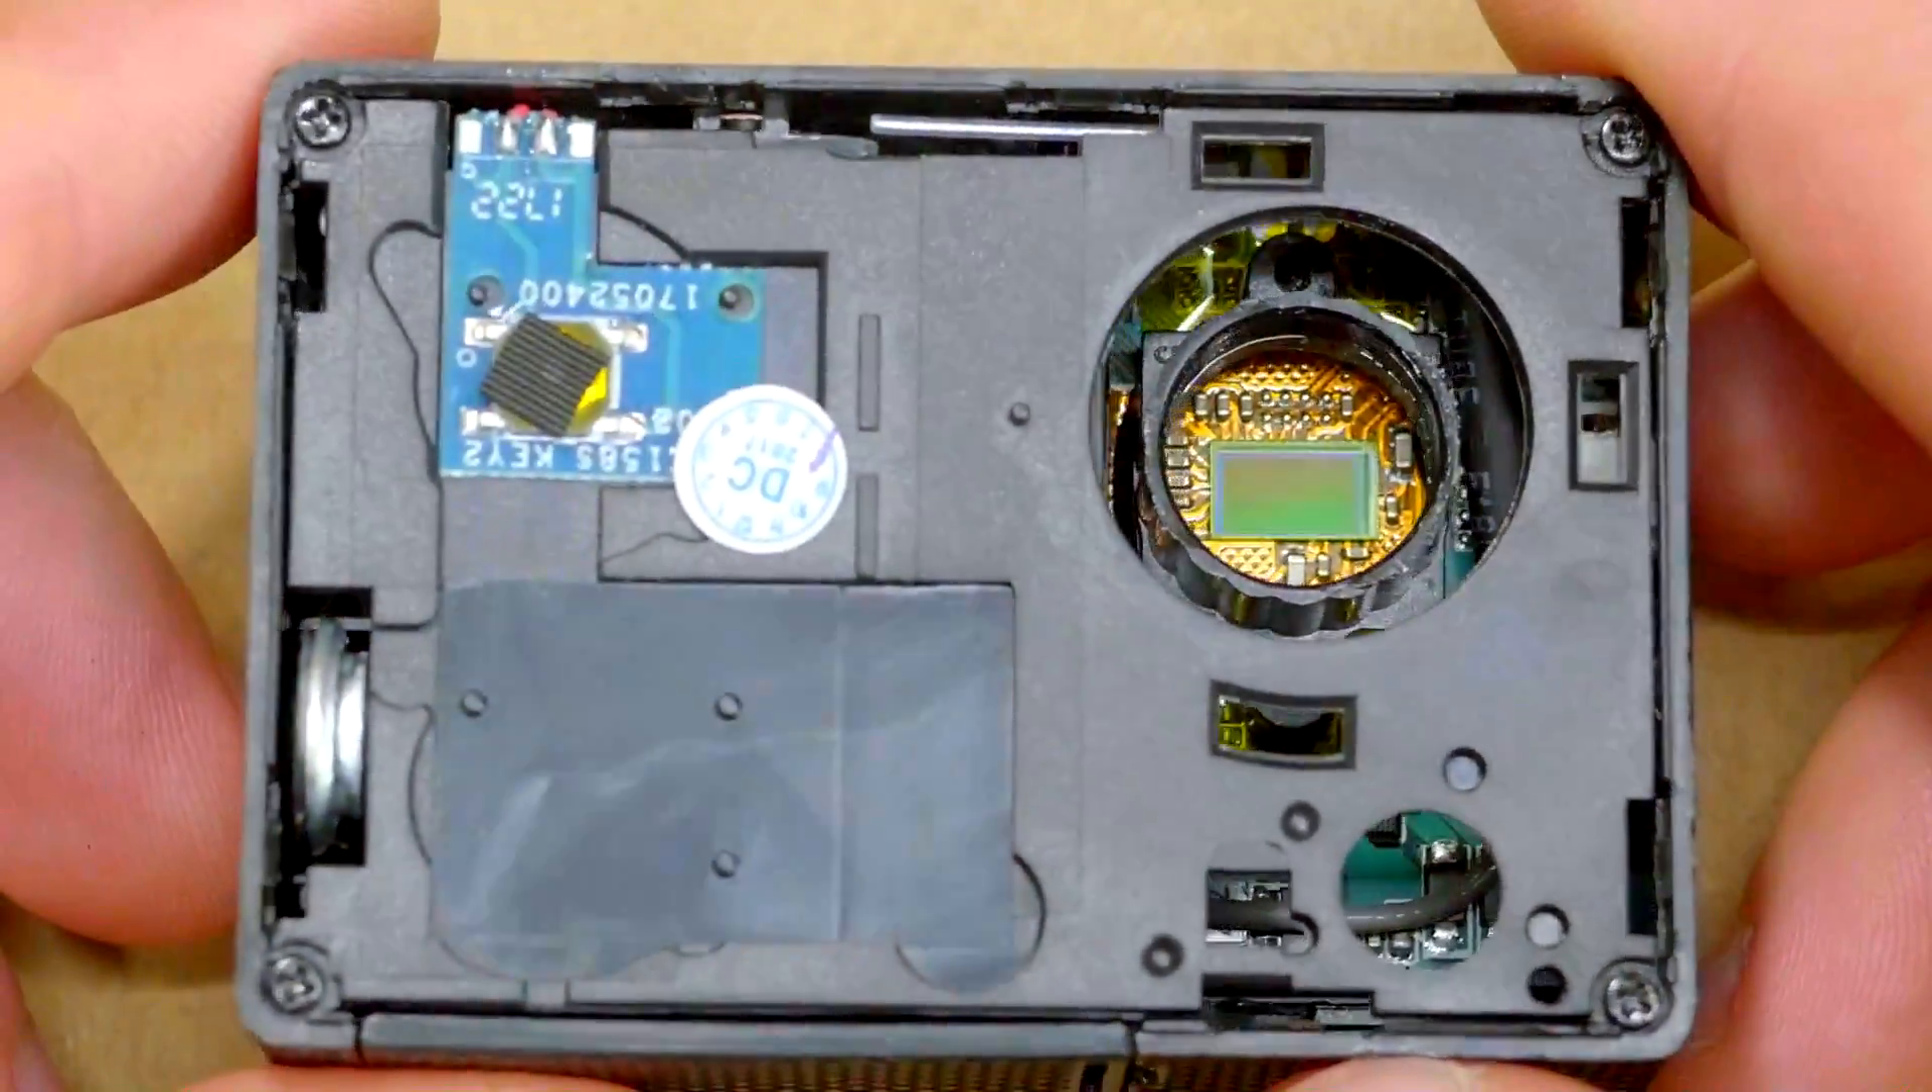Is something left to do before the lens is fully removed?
No.